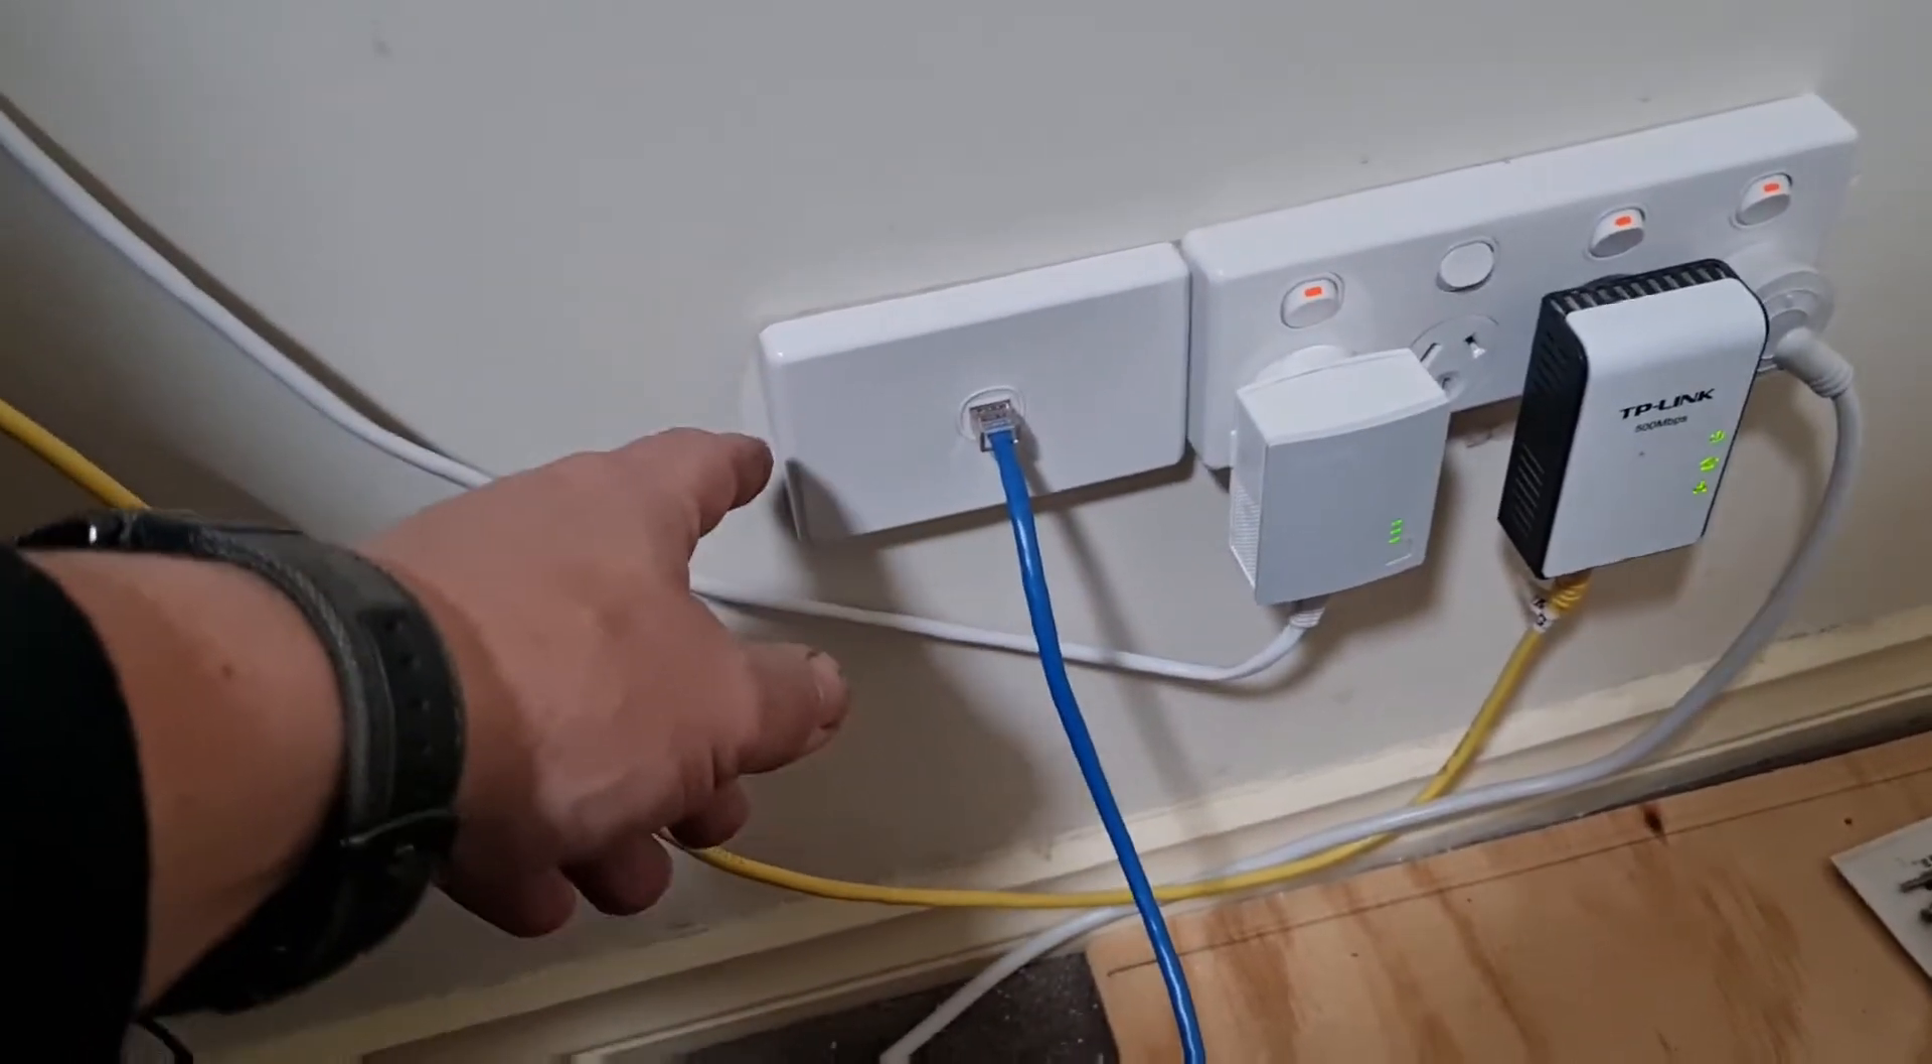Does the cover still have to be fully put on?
No.